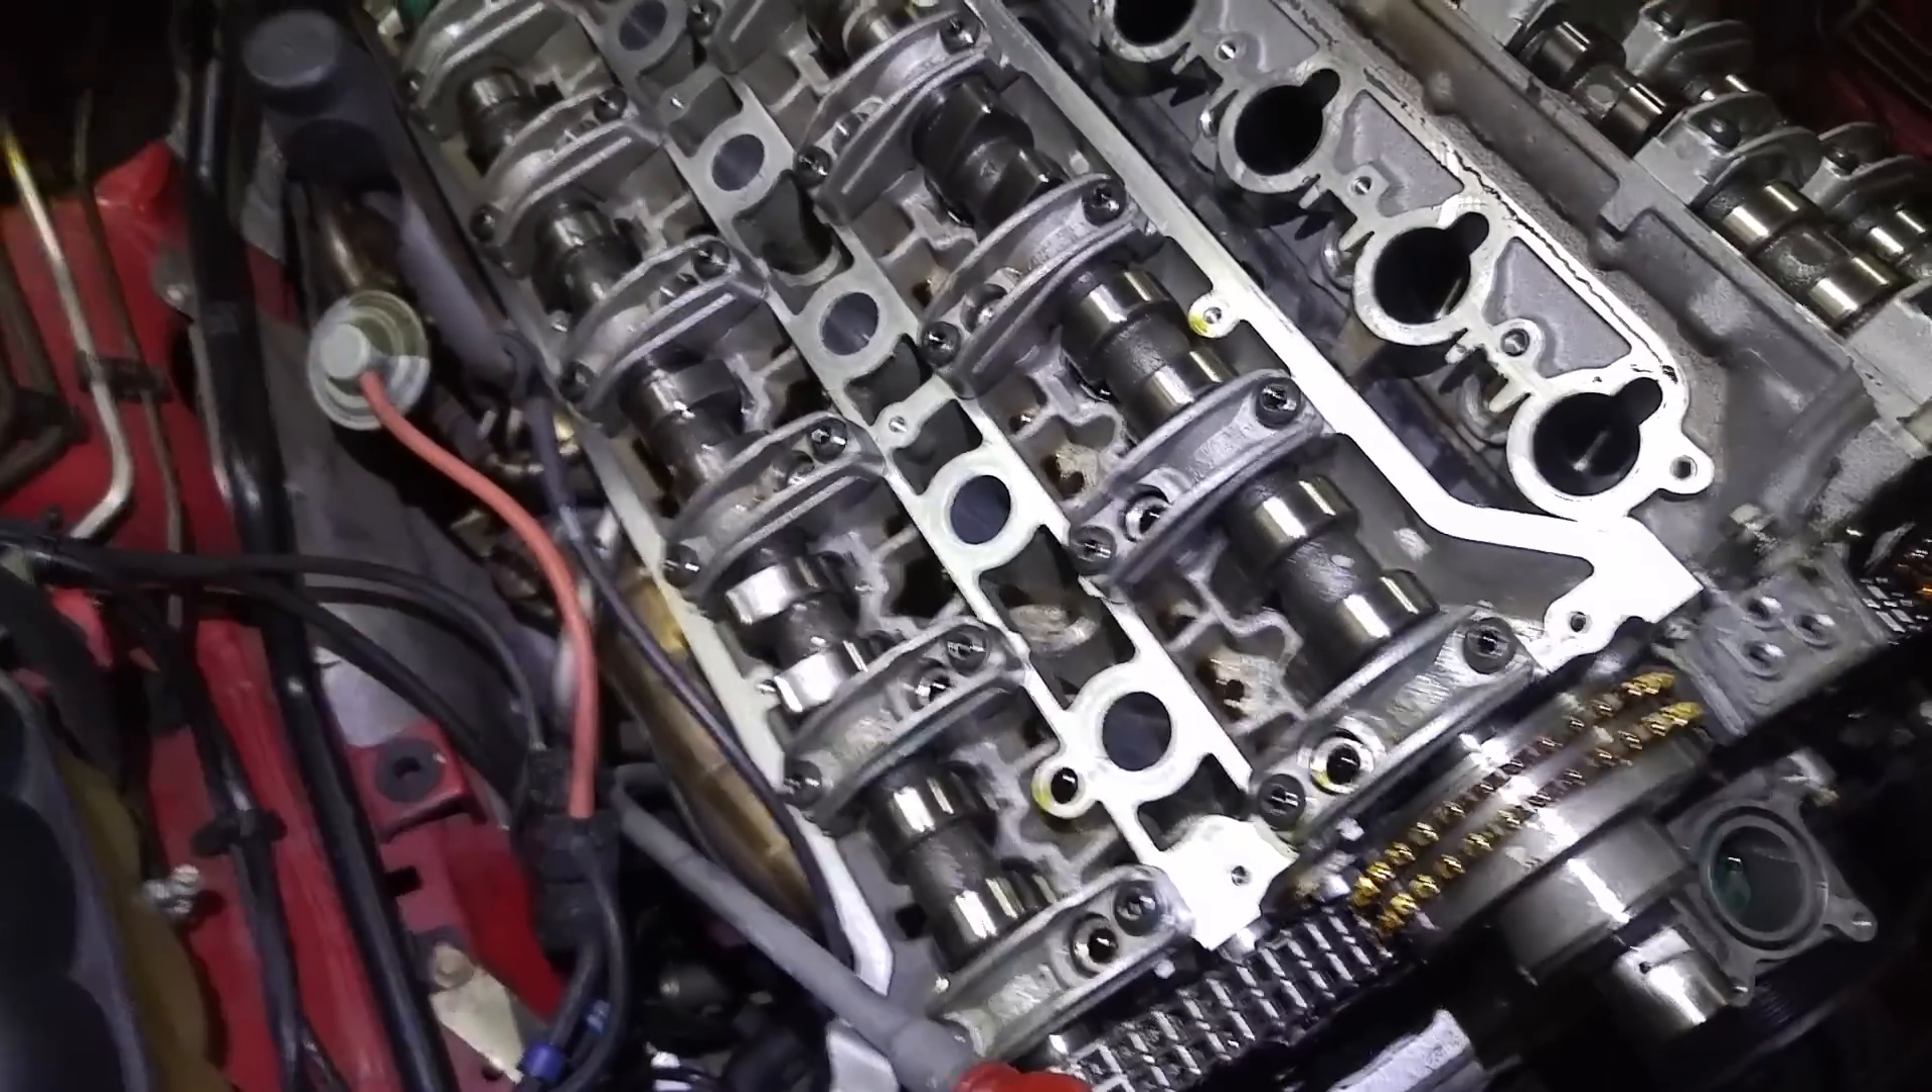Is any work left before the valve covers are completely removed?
No.